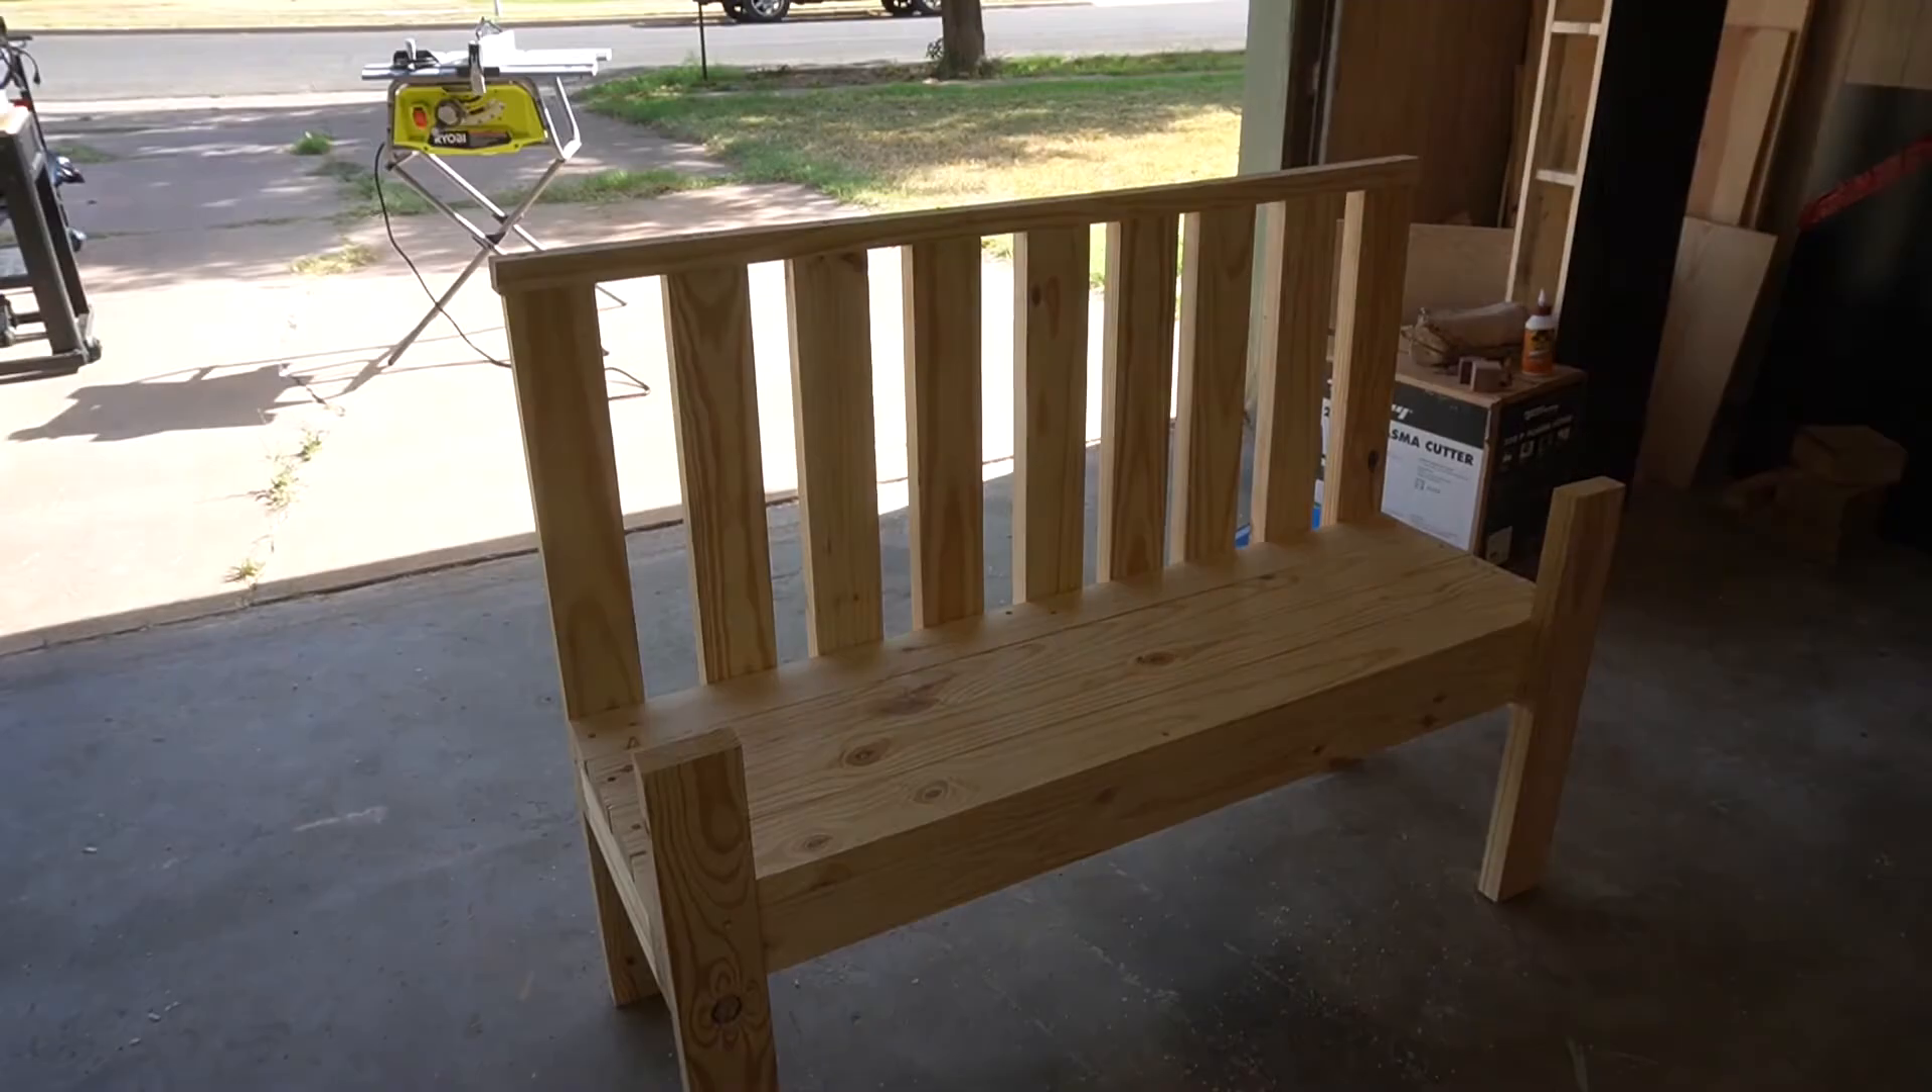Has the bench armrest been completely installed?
No.